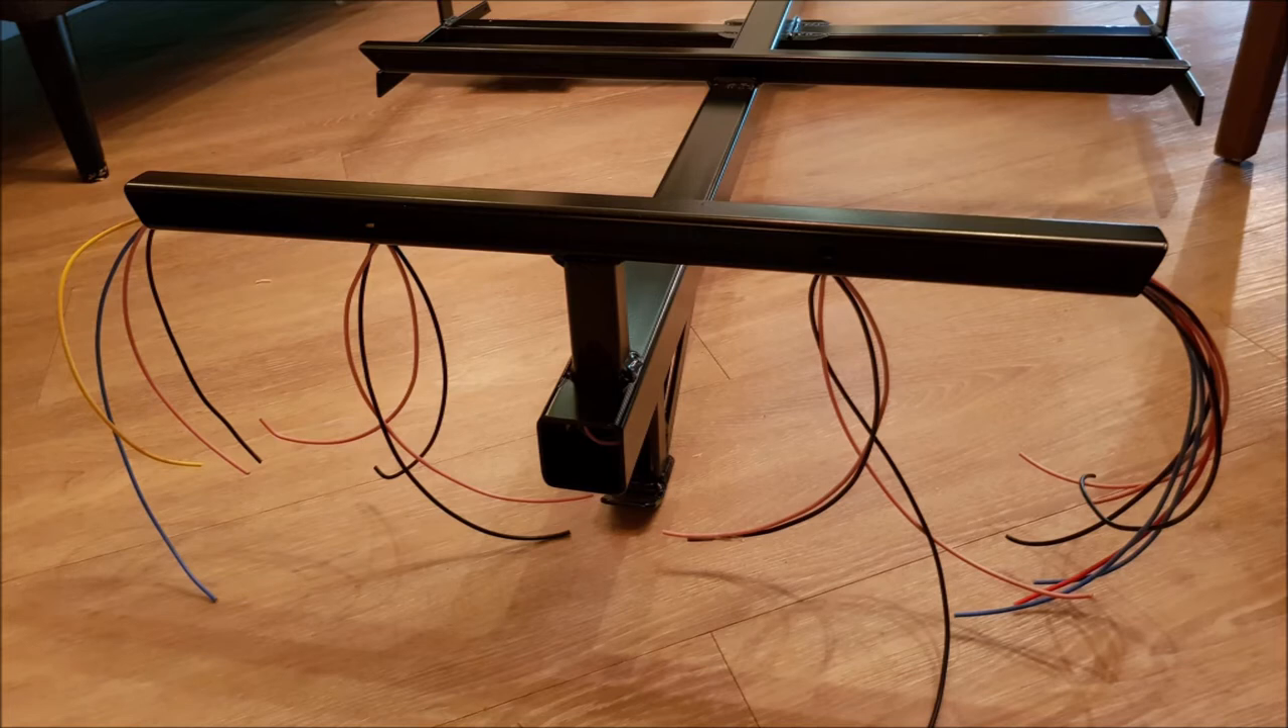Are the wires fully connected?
No.